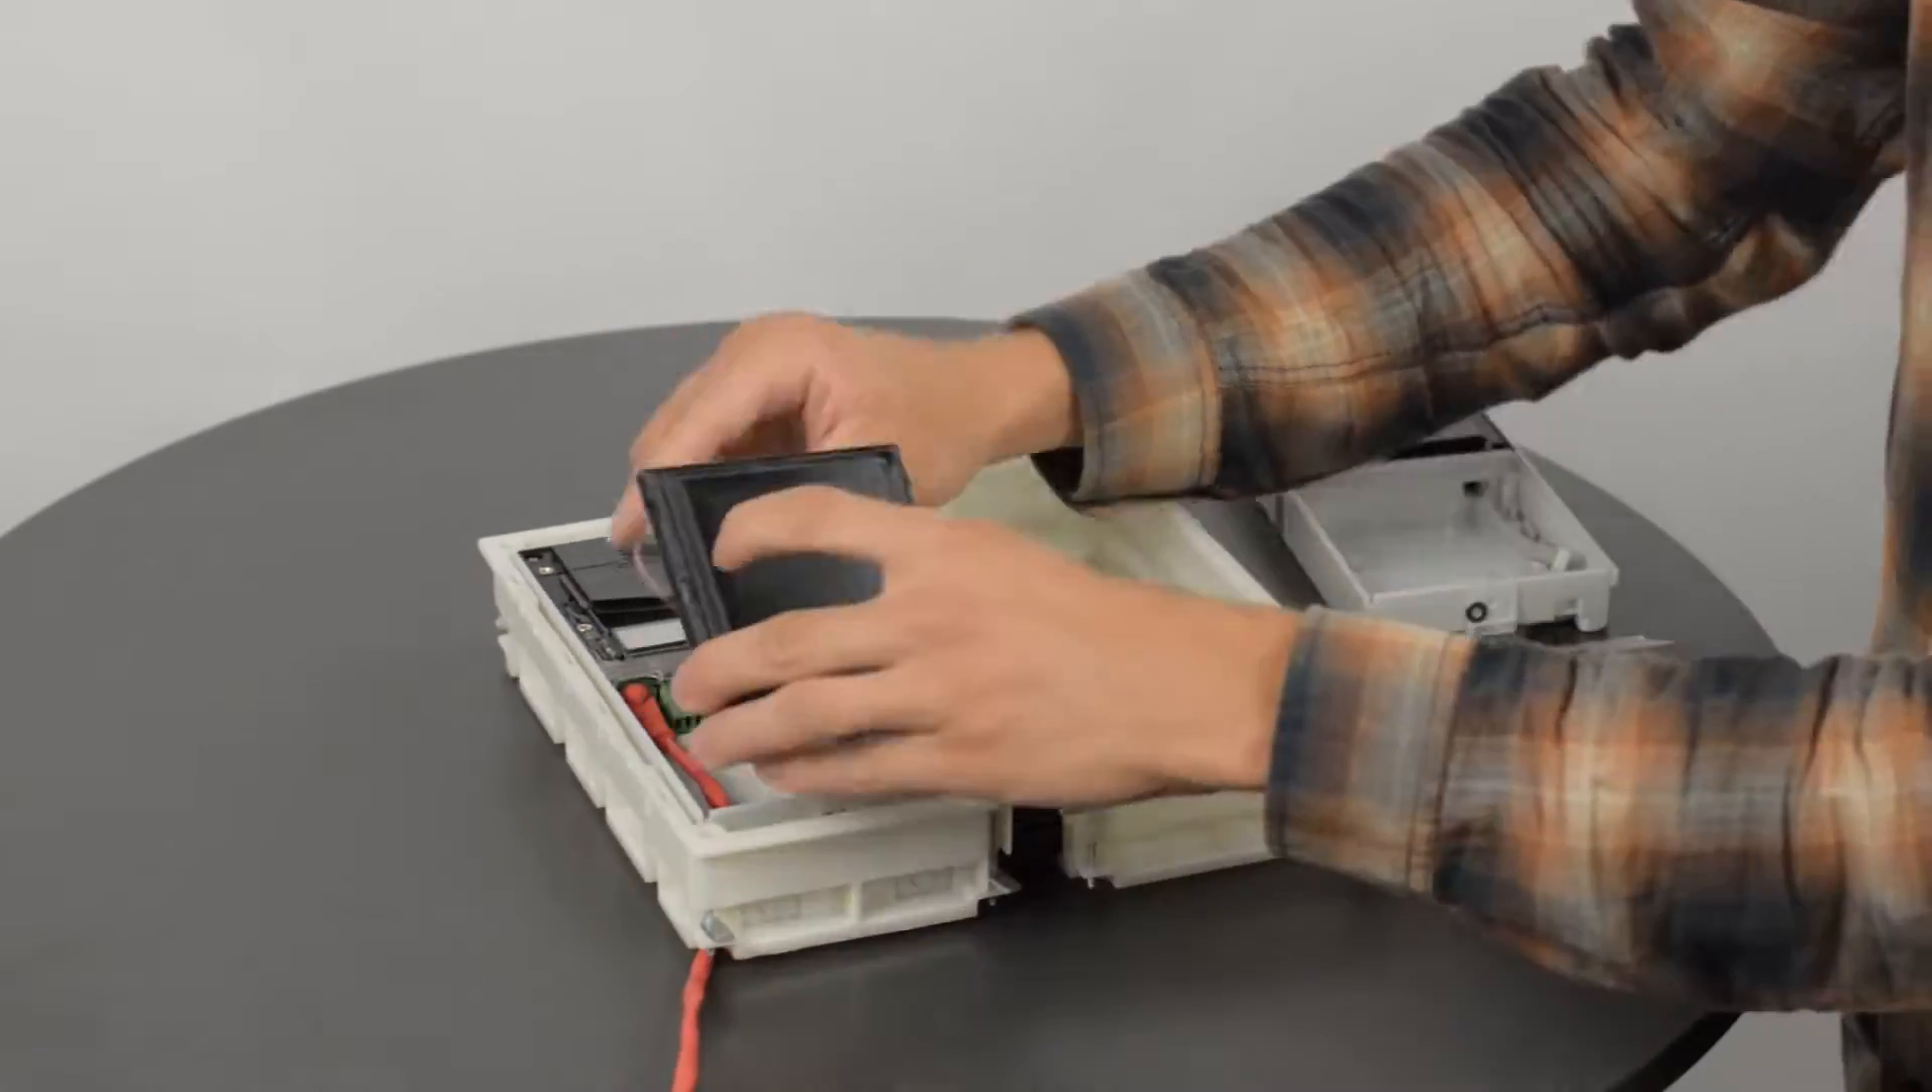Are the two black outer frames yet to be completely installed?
Yes.